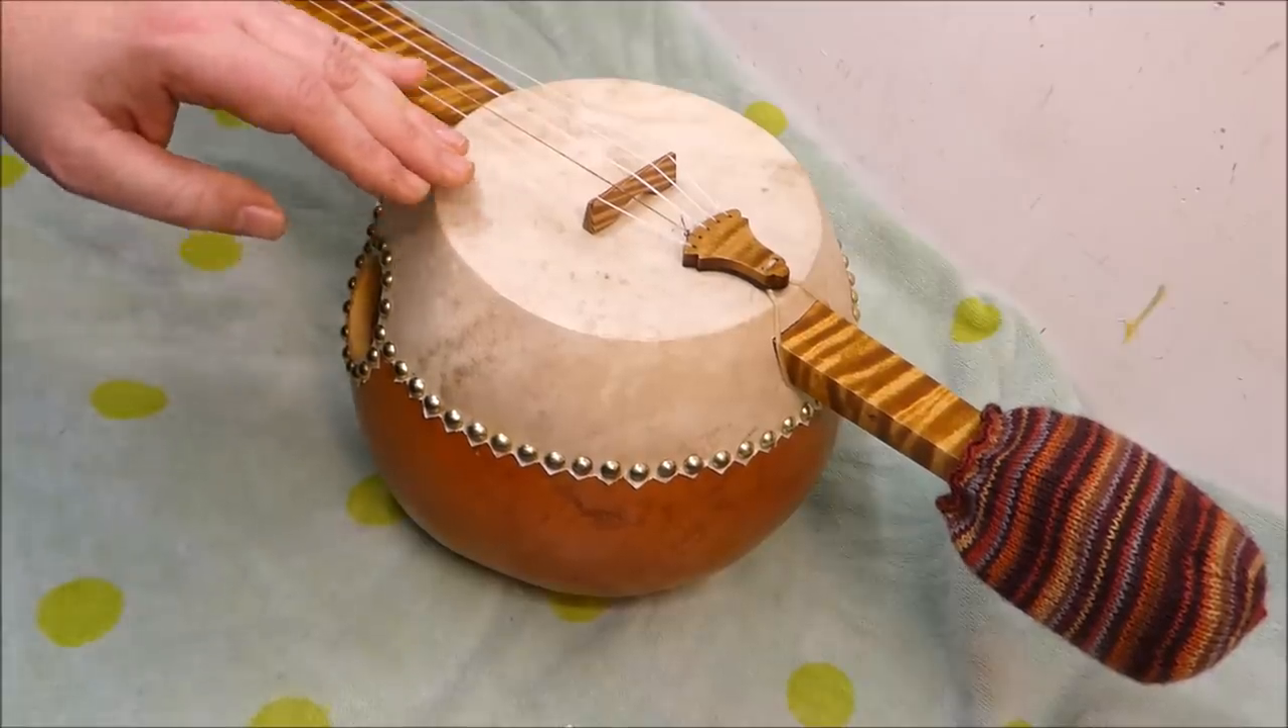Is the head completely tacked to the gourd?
Yes.